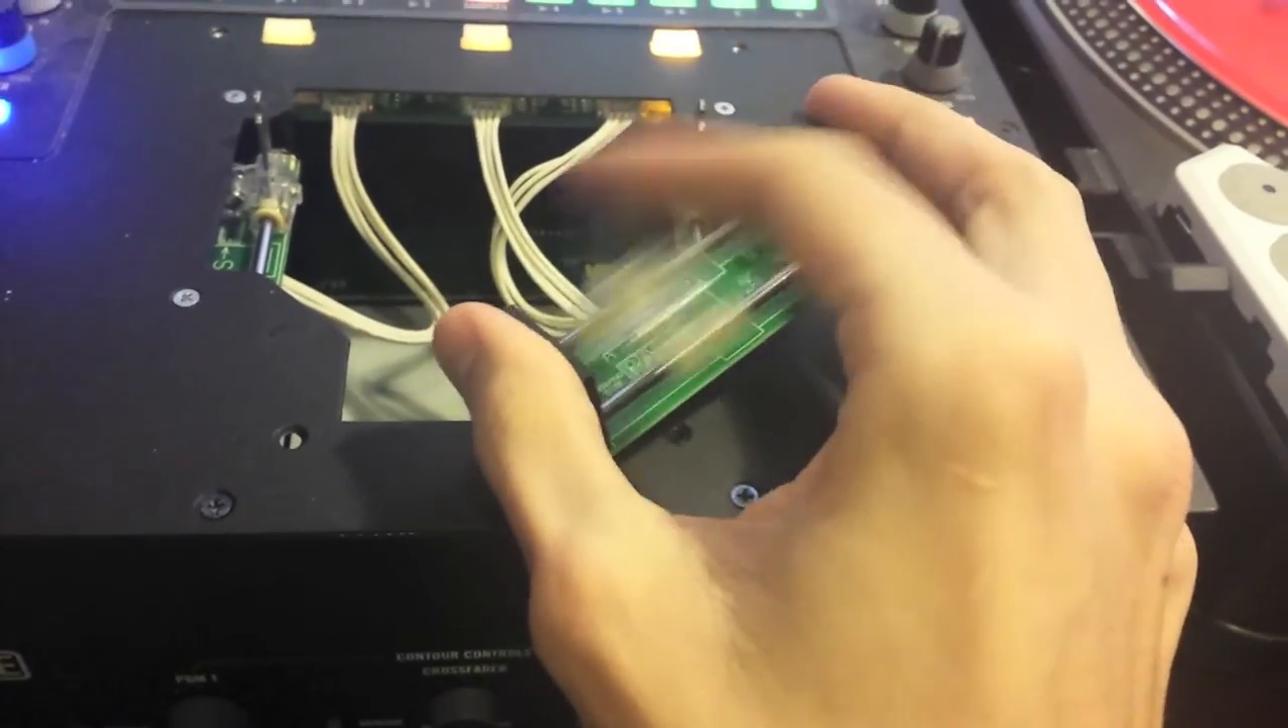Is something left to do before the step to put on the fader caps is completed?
Yes.